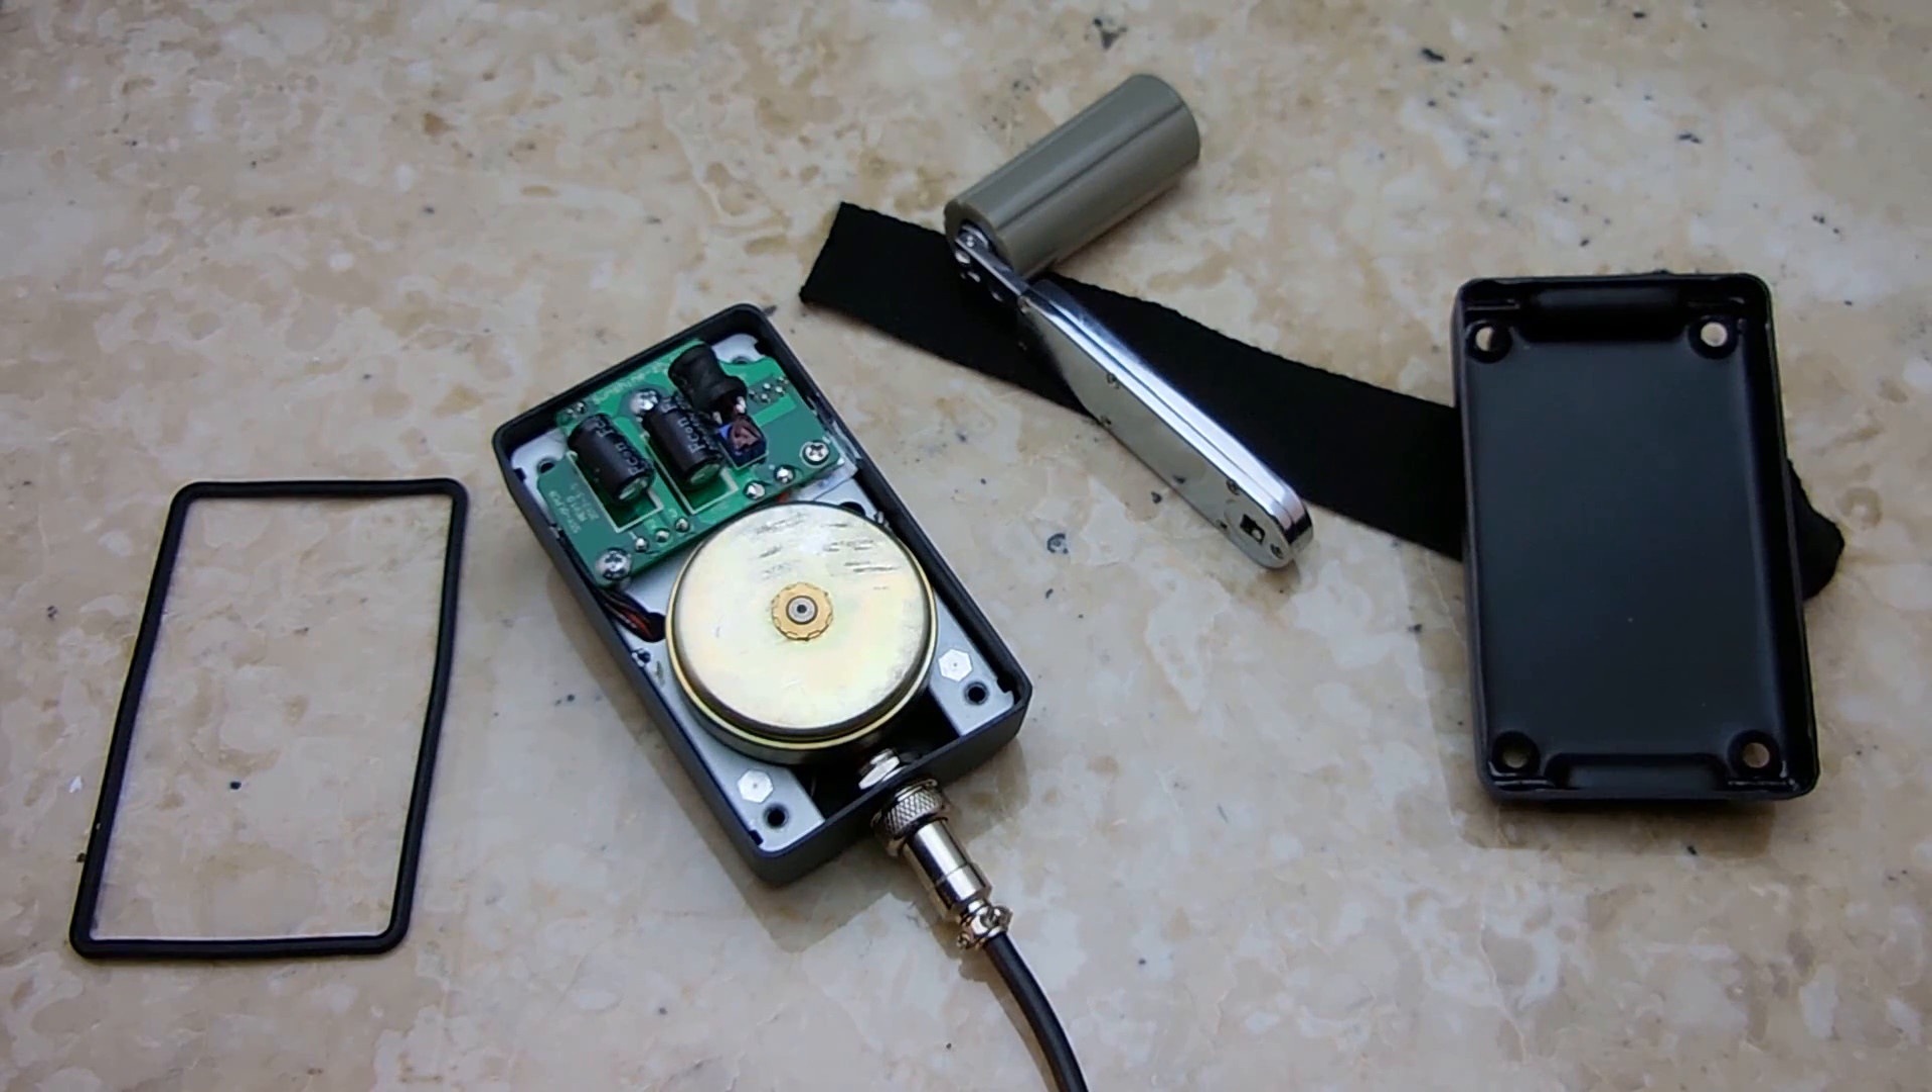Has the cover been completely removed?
Yes.